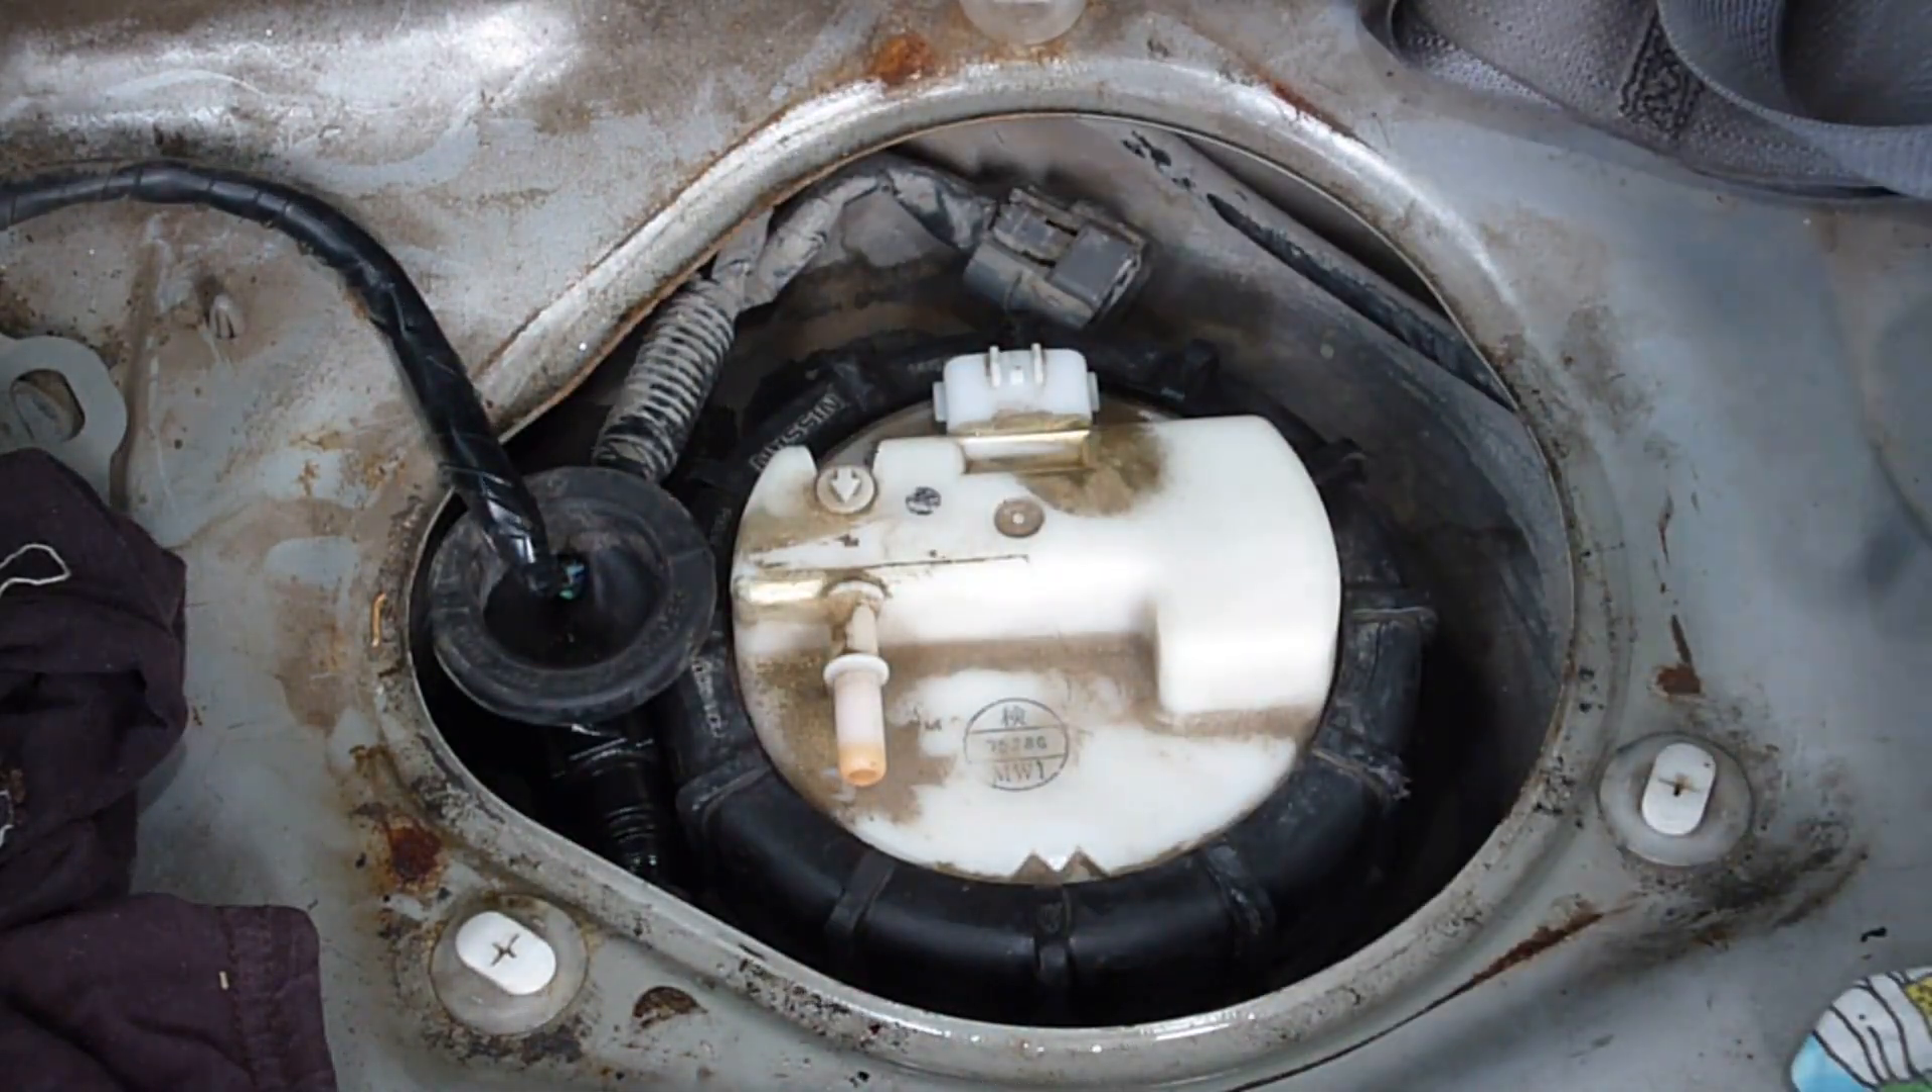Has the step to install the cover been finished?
No.